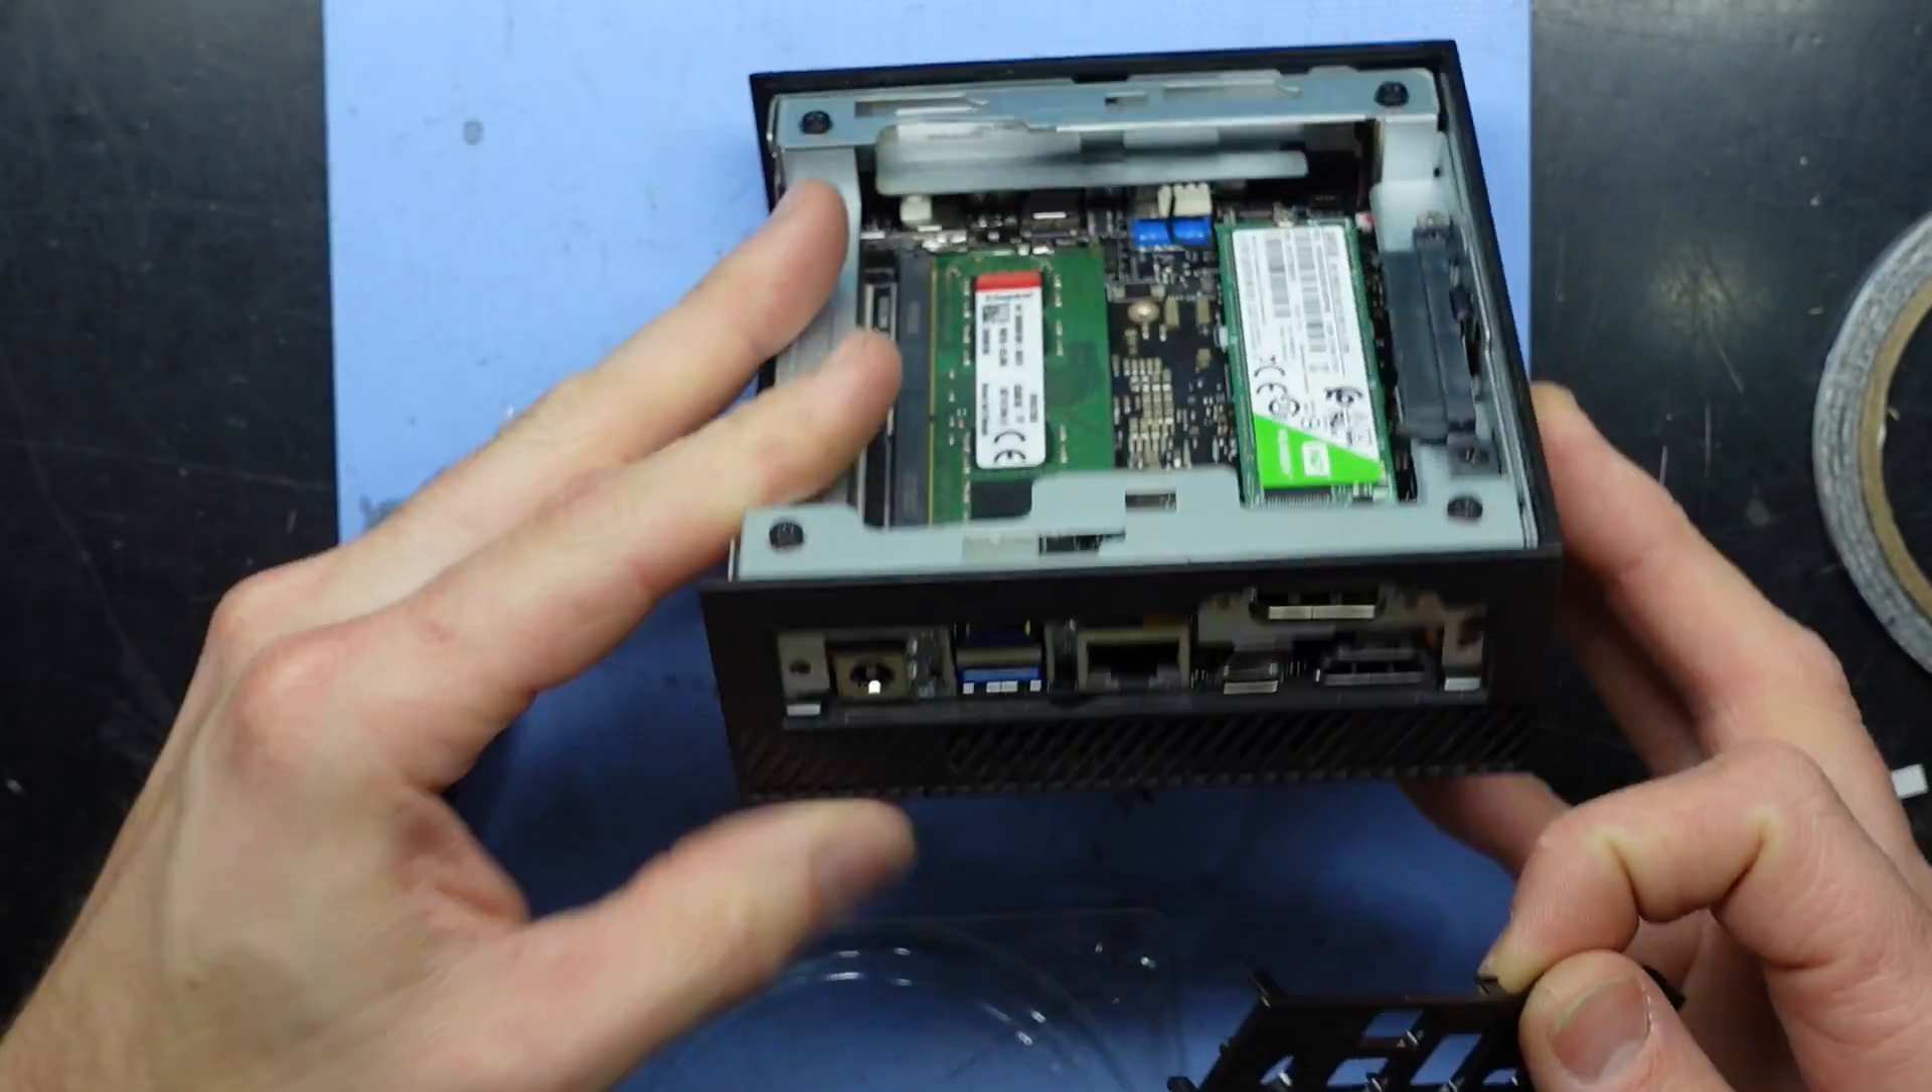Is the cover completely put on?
No.